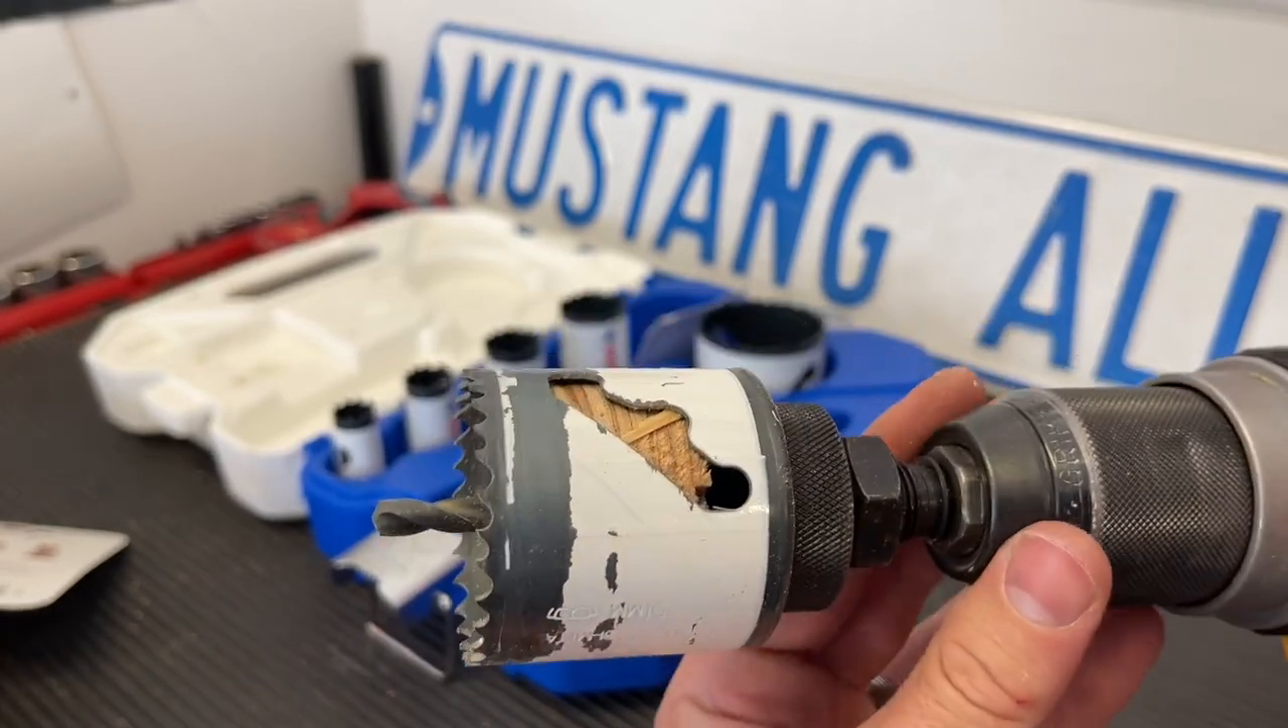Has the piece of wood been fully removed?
No.